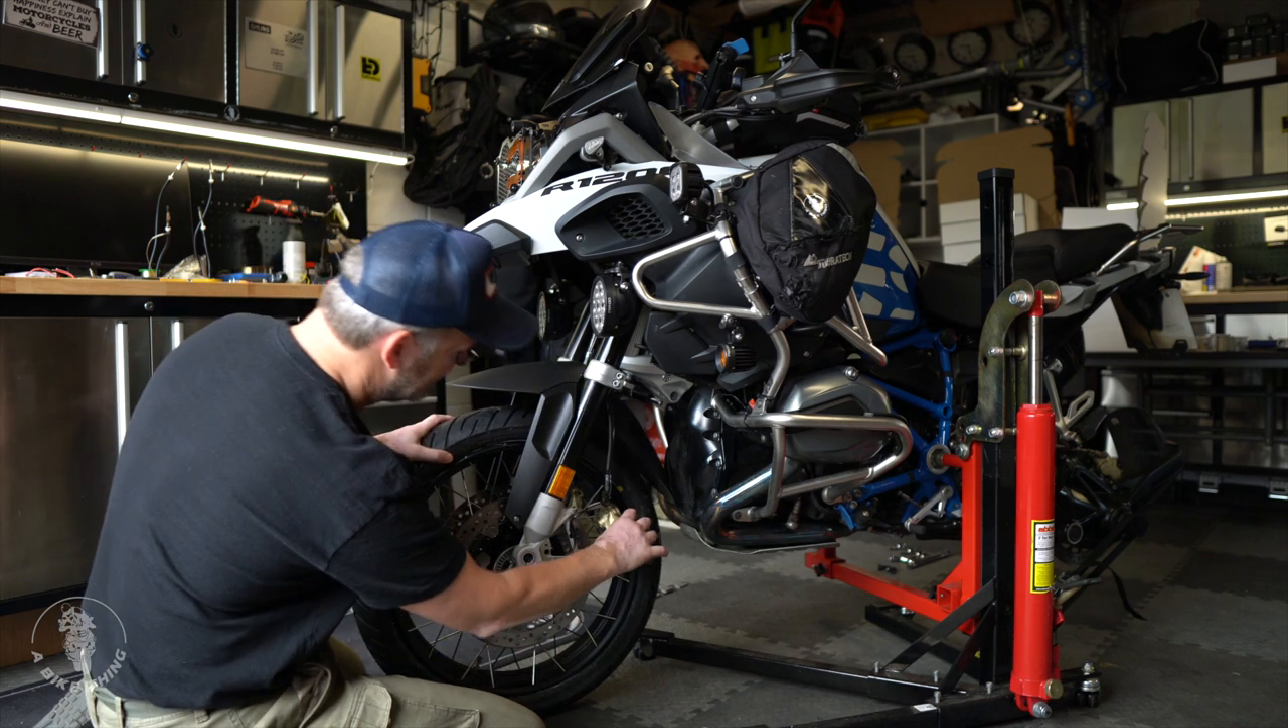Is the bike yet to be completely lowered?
Yes.